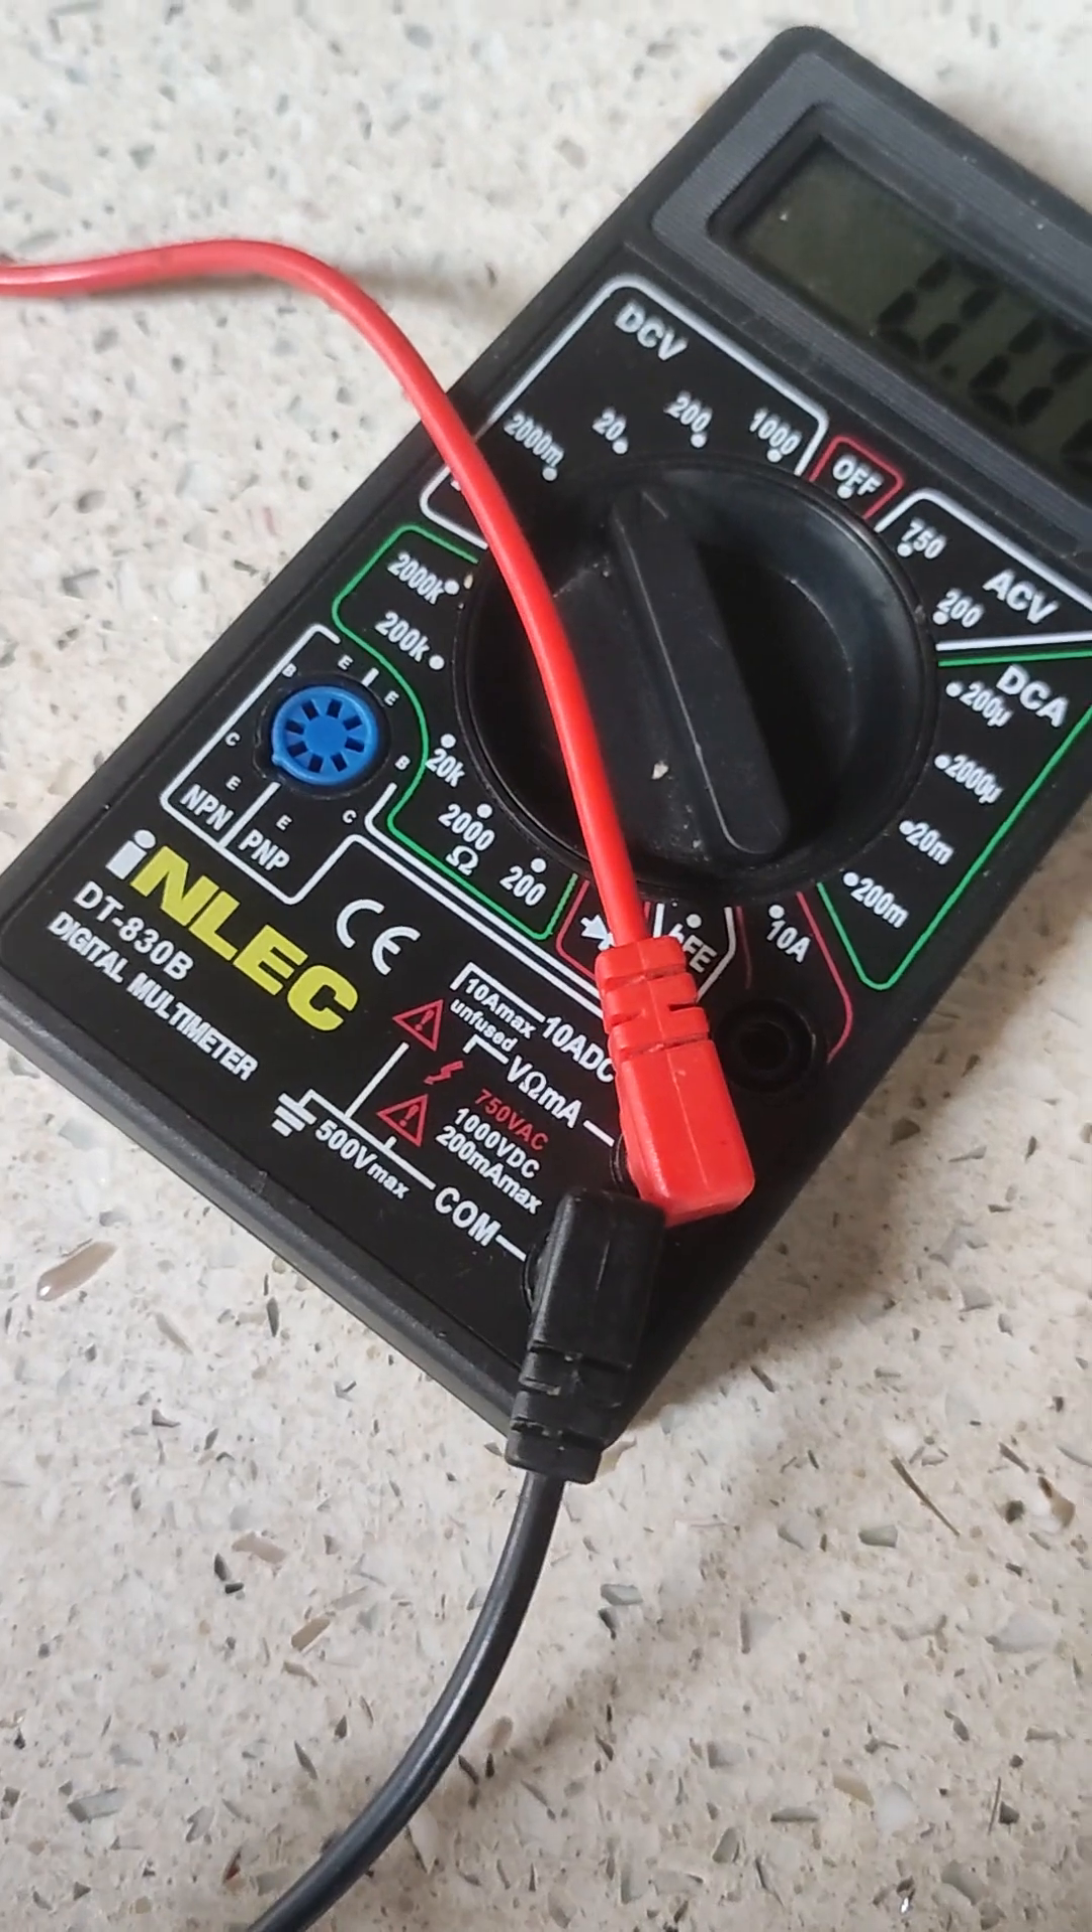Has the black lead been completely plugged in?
Yes.